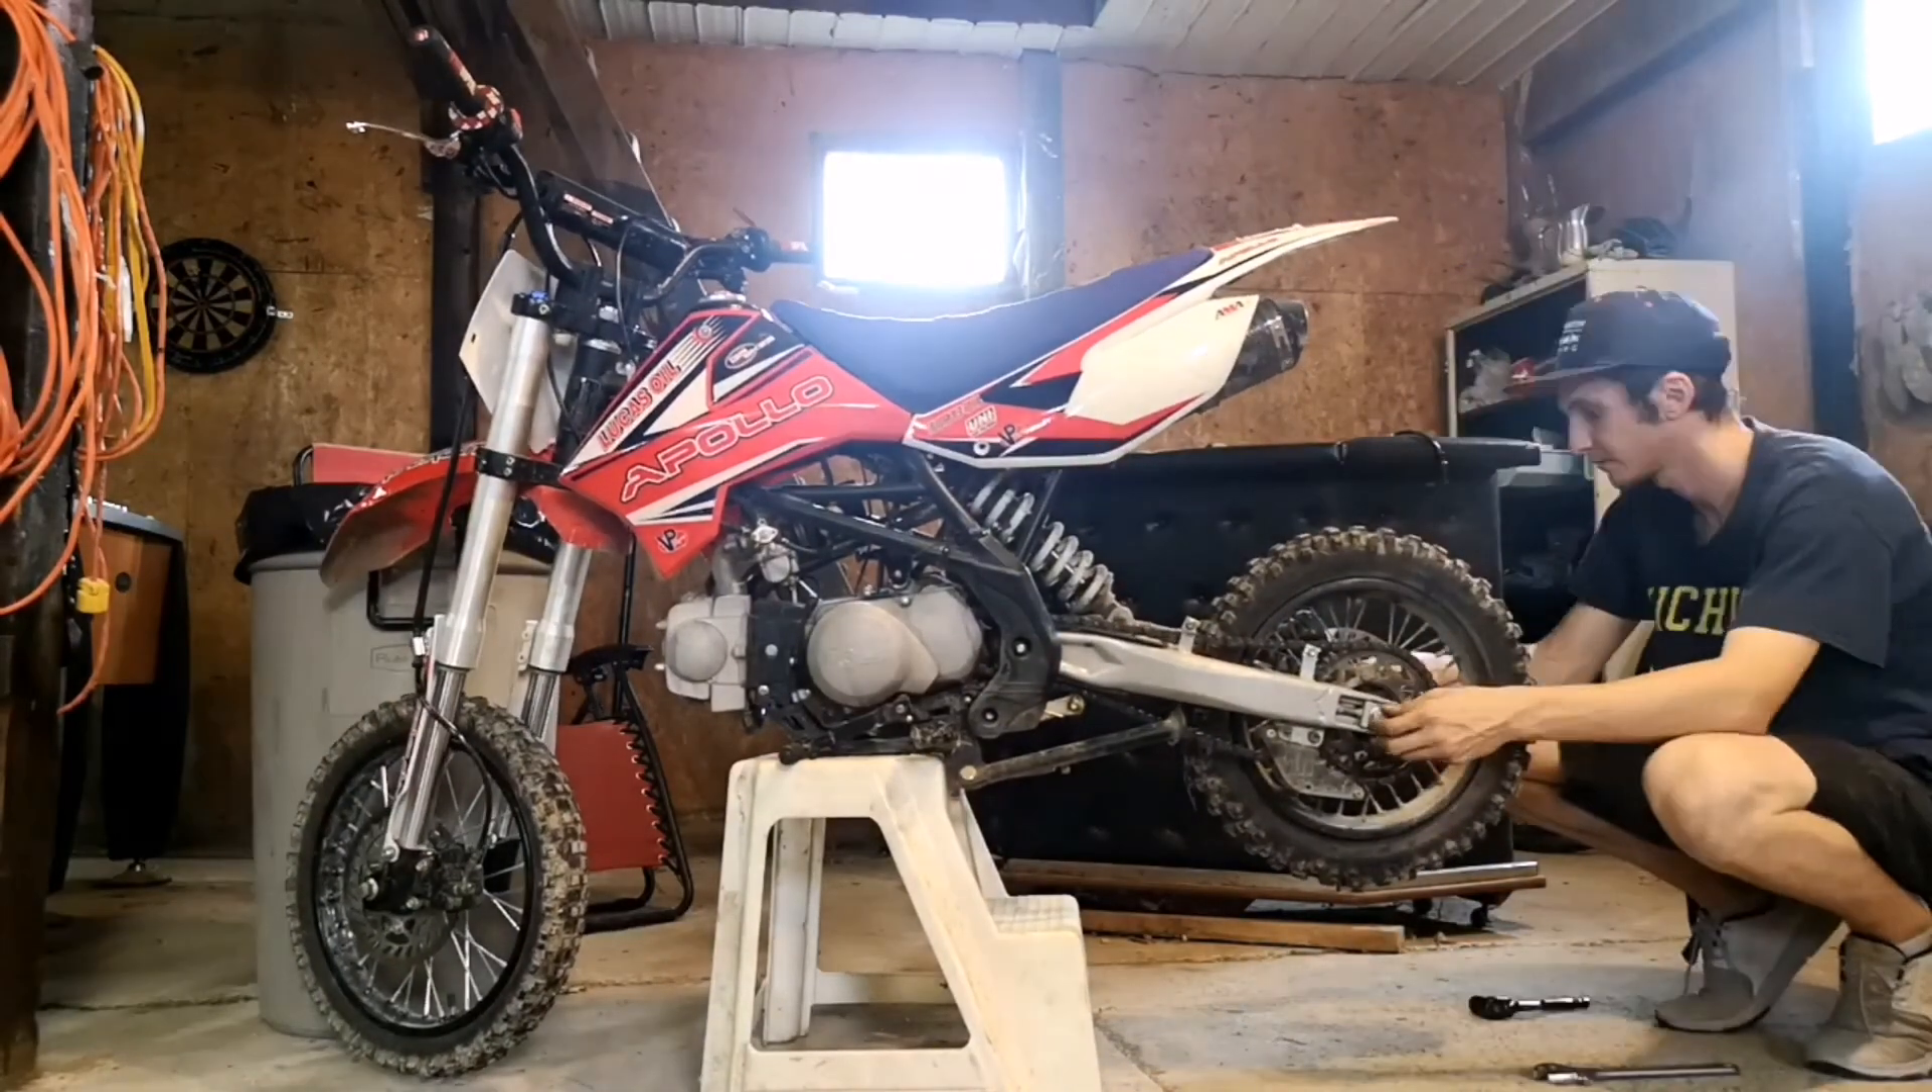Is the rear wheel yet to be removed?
Yes.